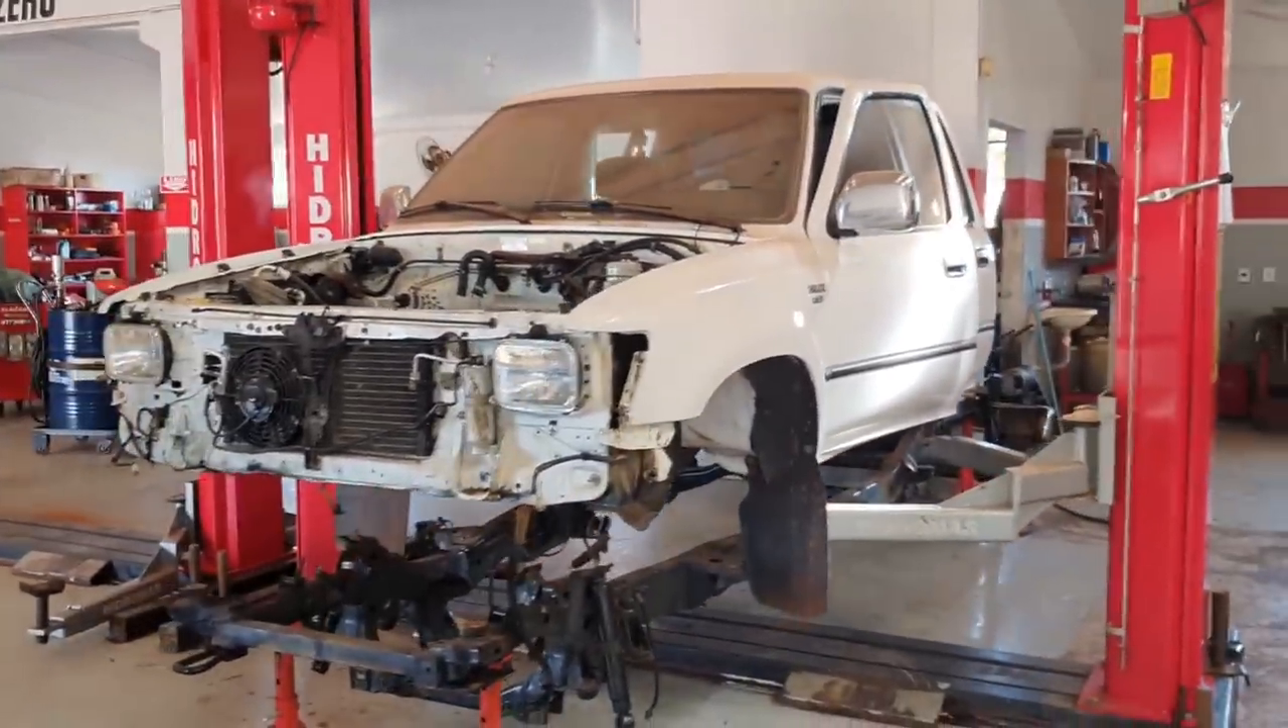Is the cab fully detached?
Yes.